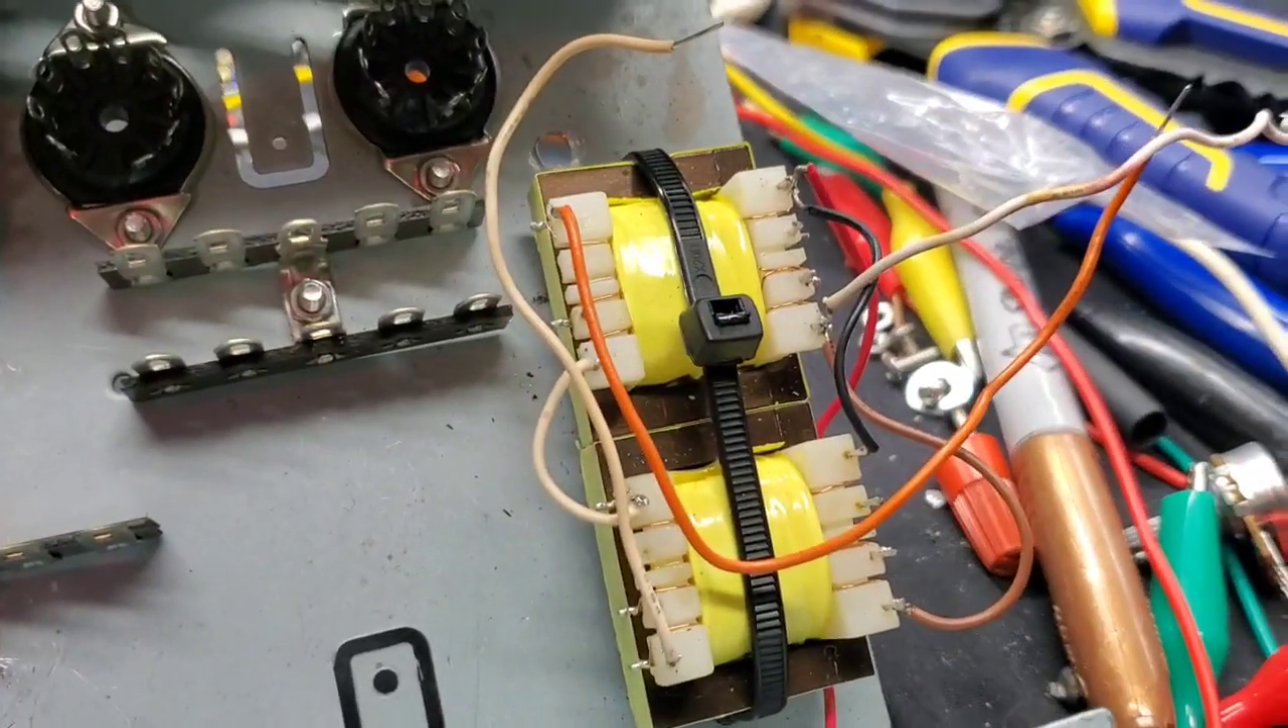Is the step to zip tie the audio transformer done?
Yes.